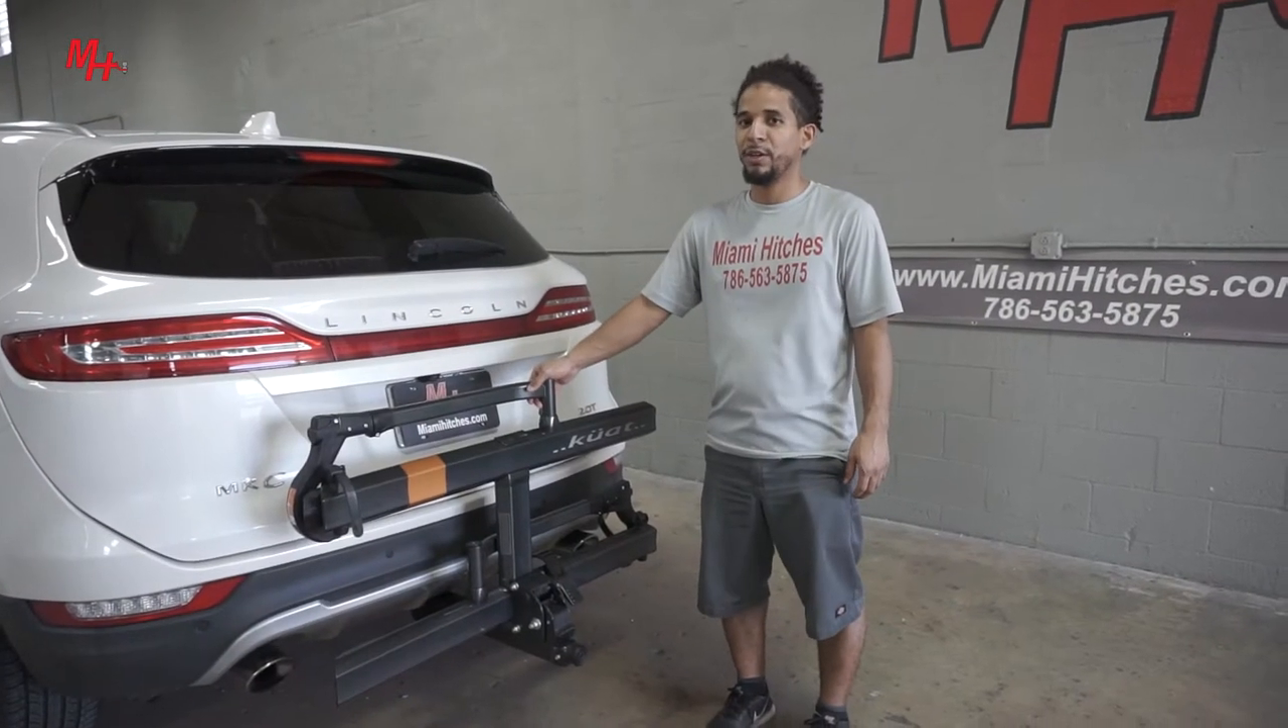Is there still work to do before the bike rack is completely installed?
No.